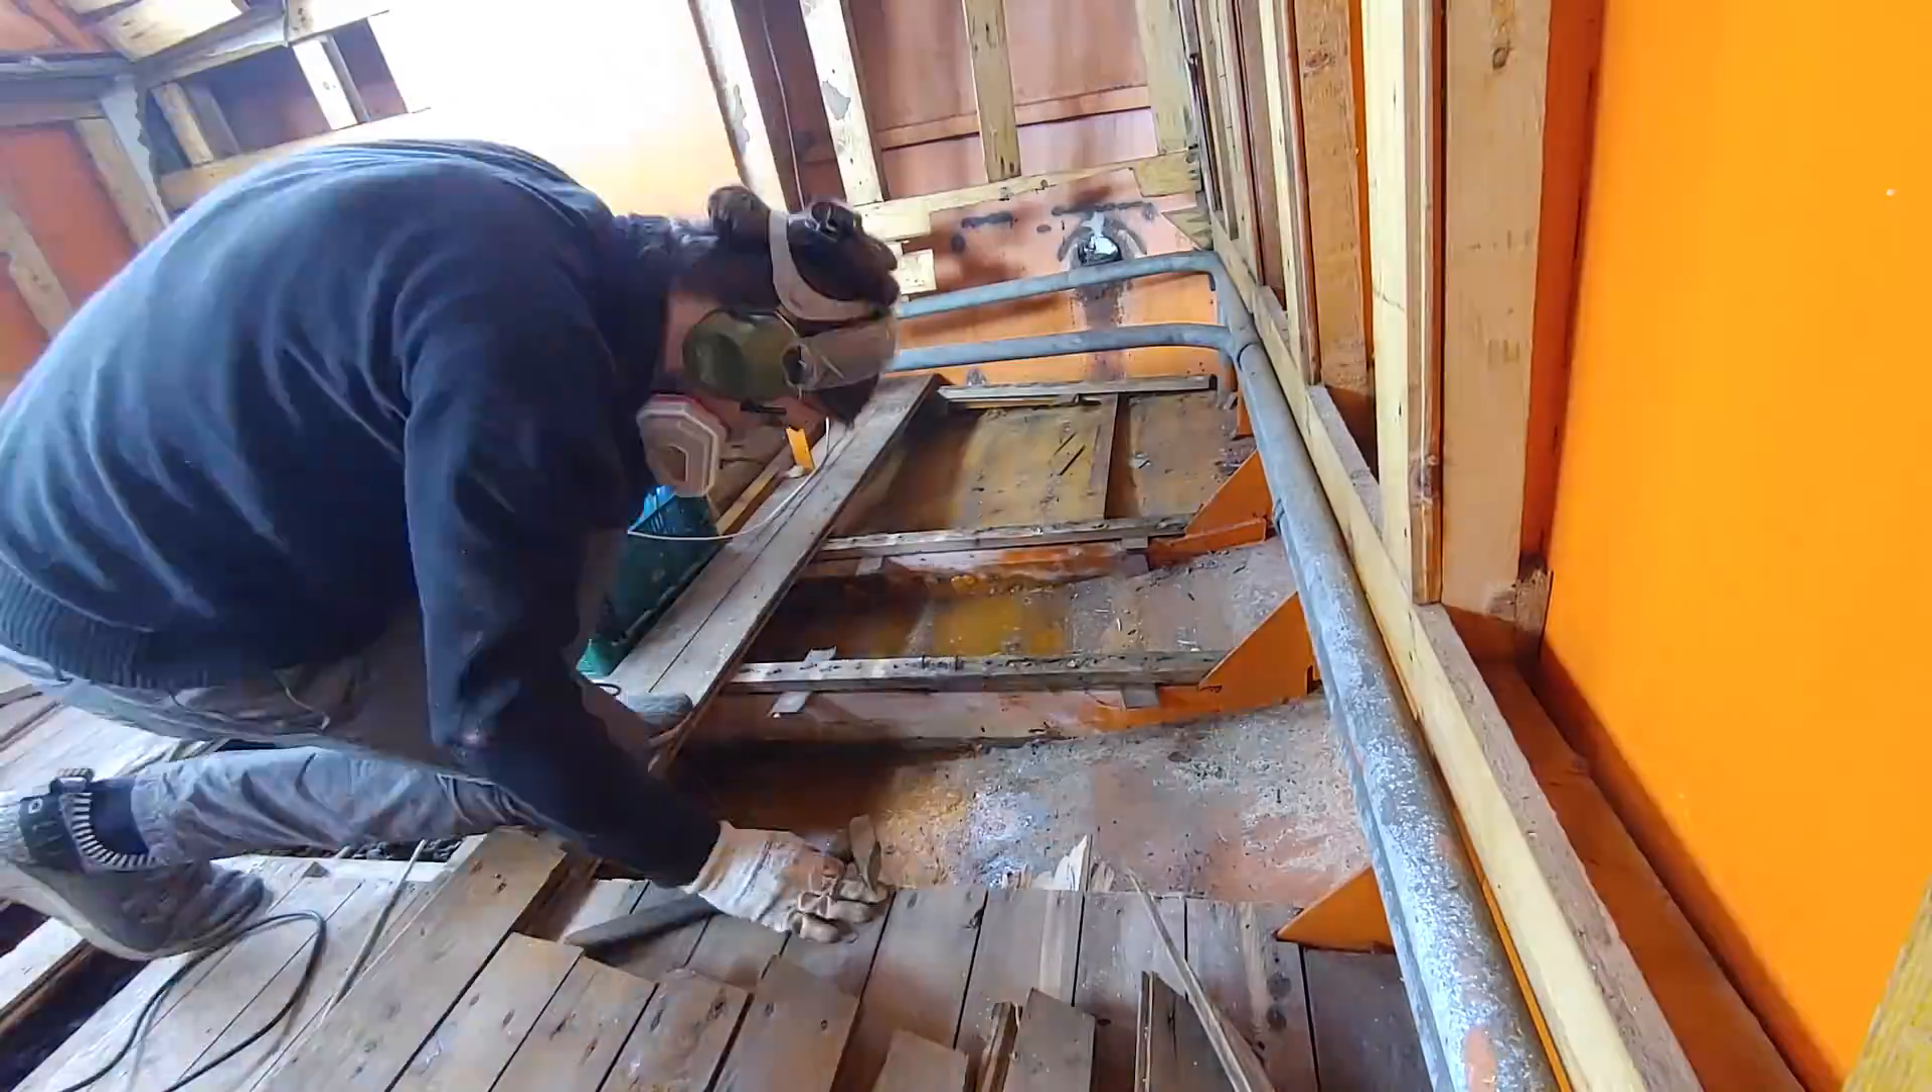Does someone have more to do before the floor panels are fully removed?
Yes.